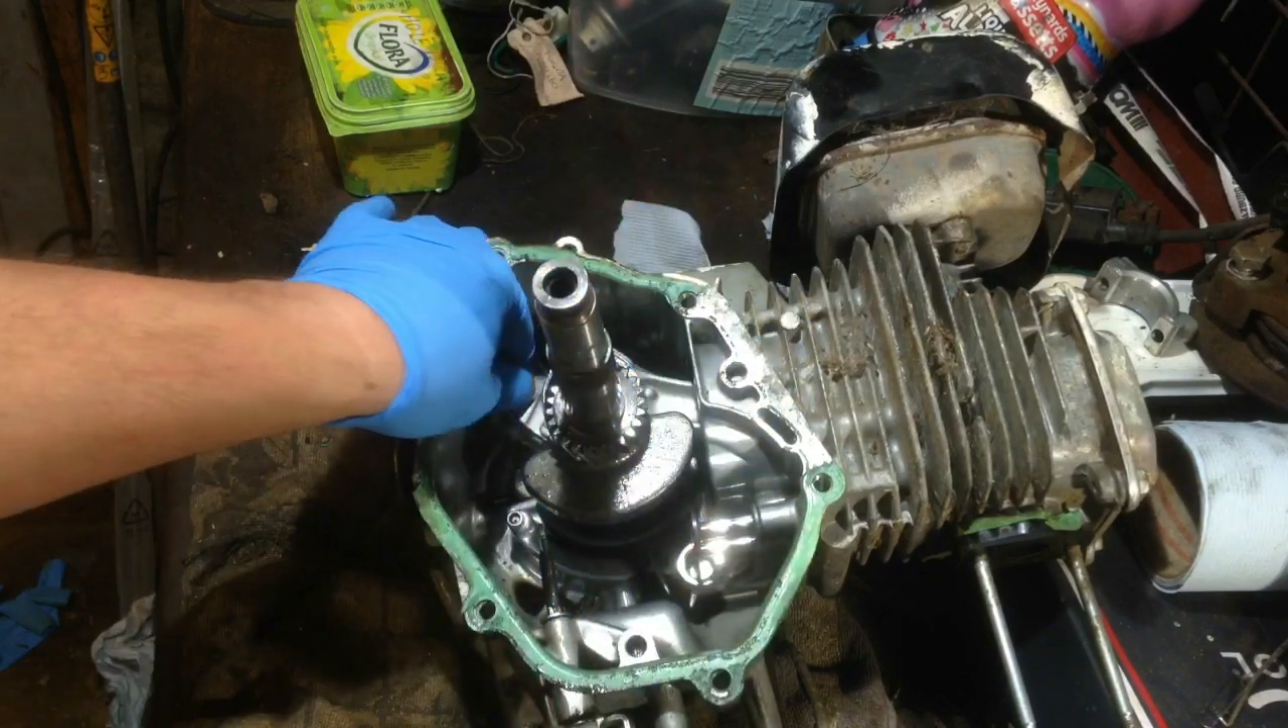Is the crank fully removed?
No.